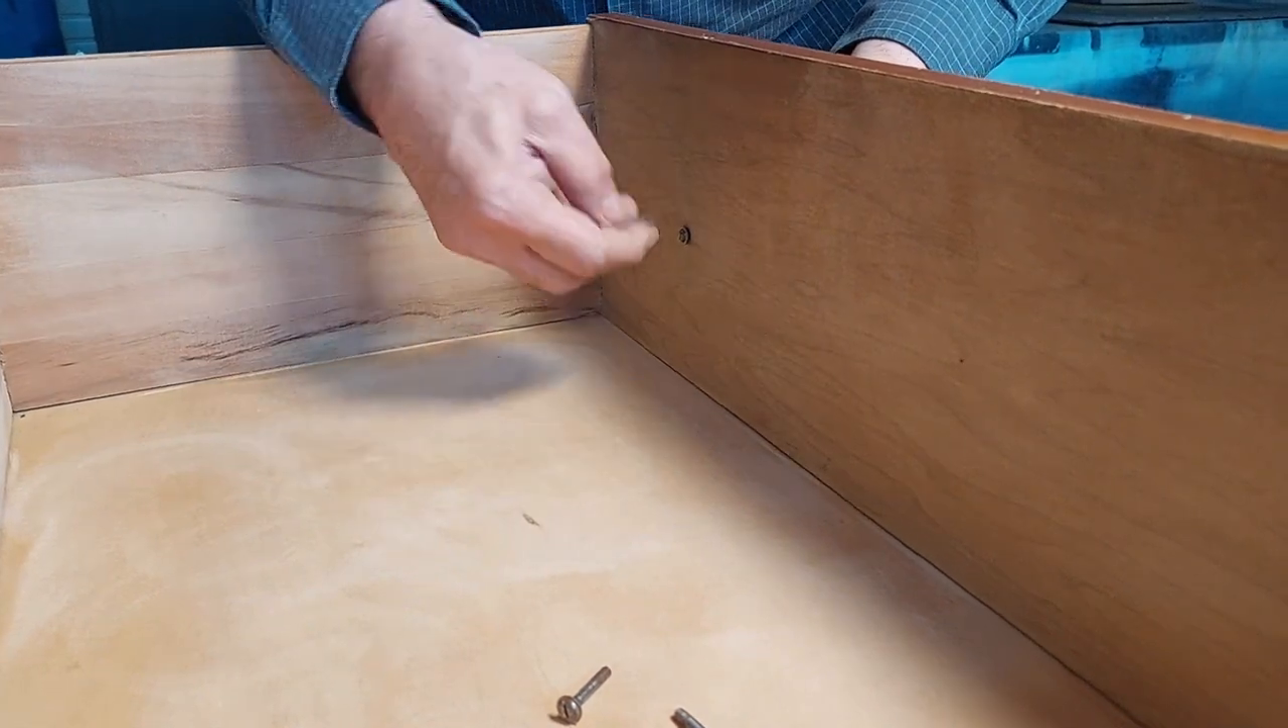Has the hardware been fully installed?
No.